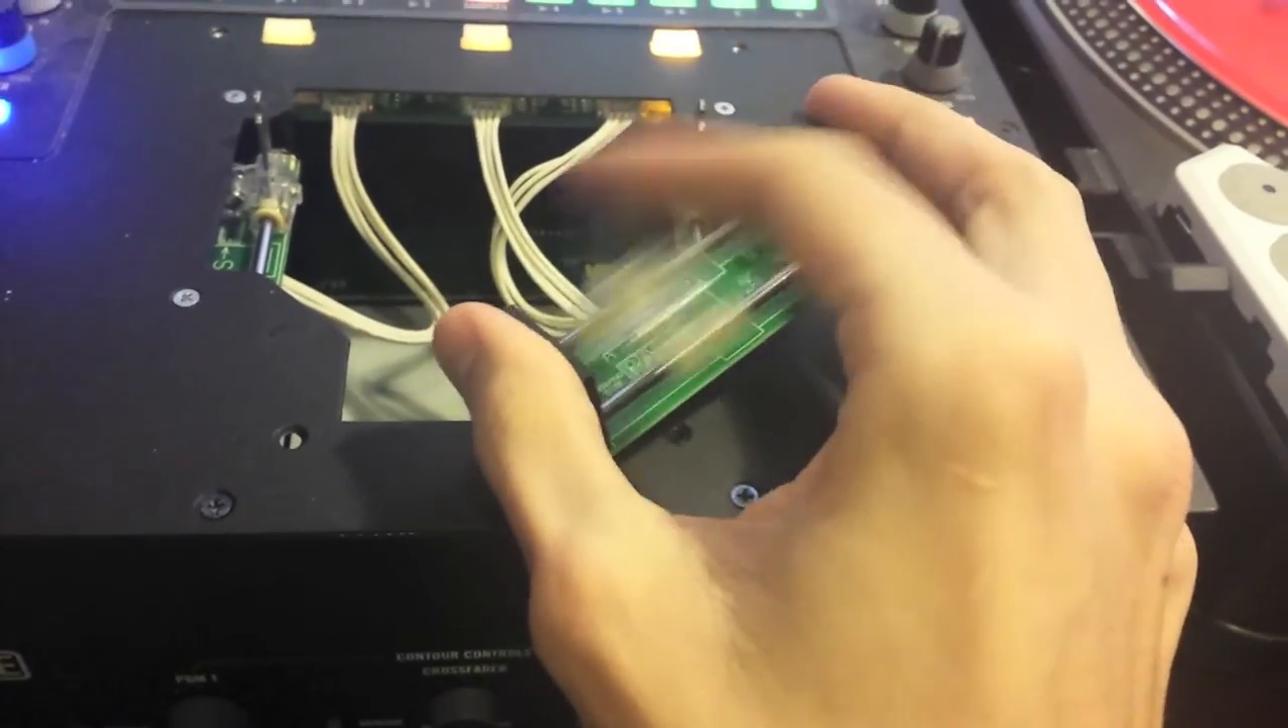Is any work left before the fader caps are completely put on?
Yes.